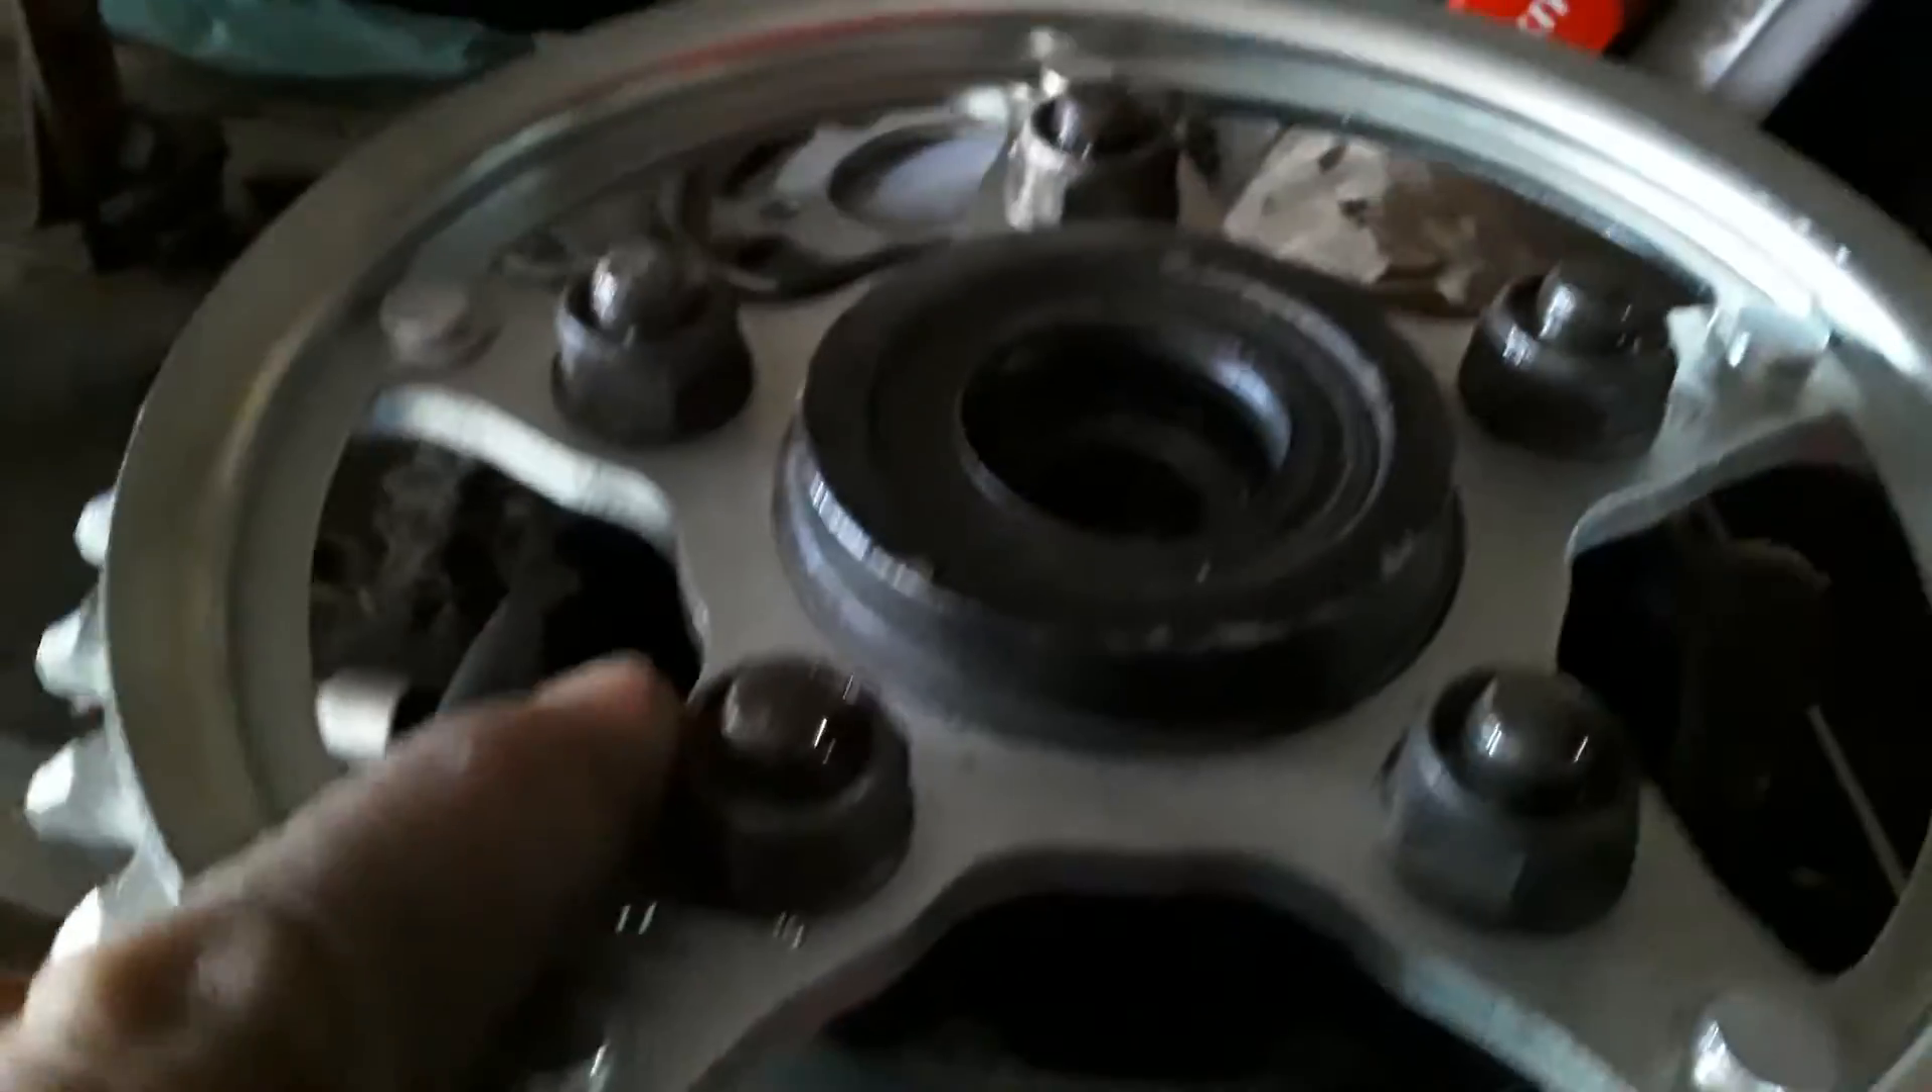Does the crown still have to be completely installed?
No.